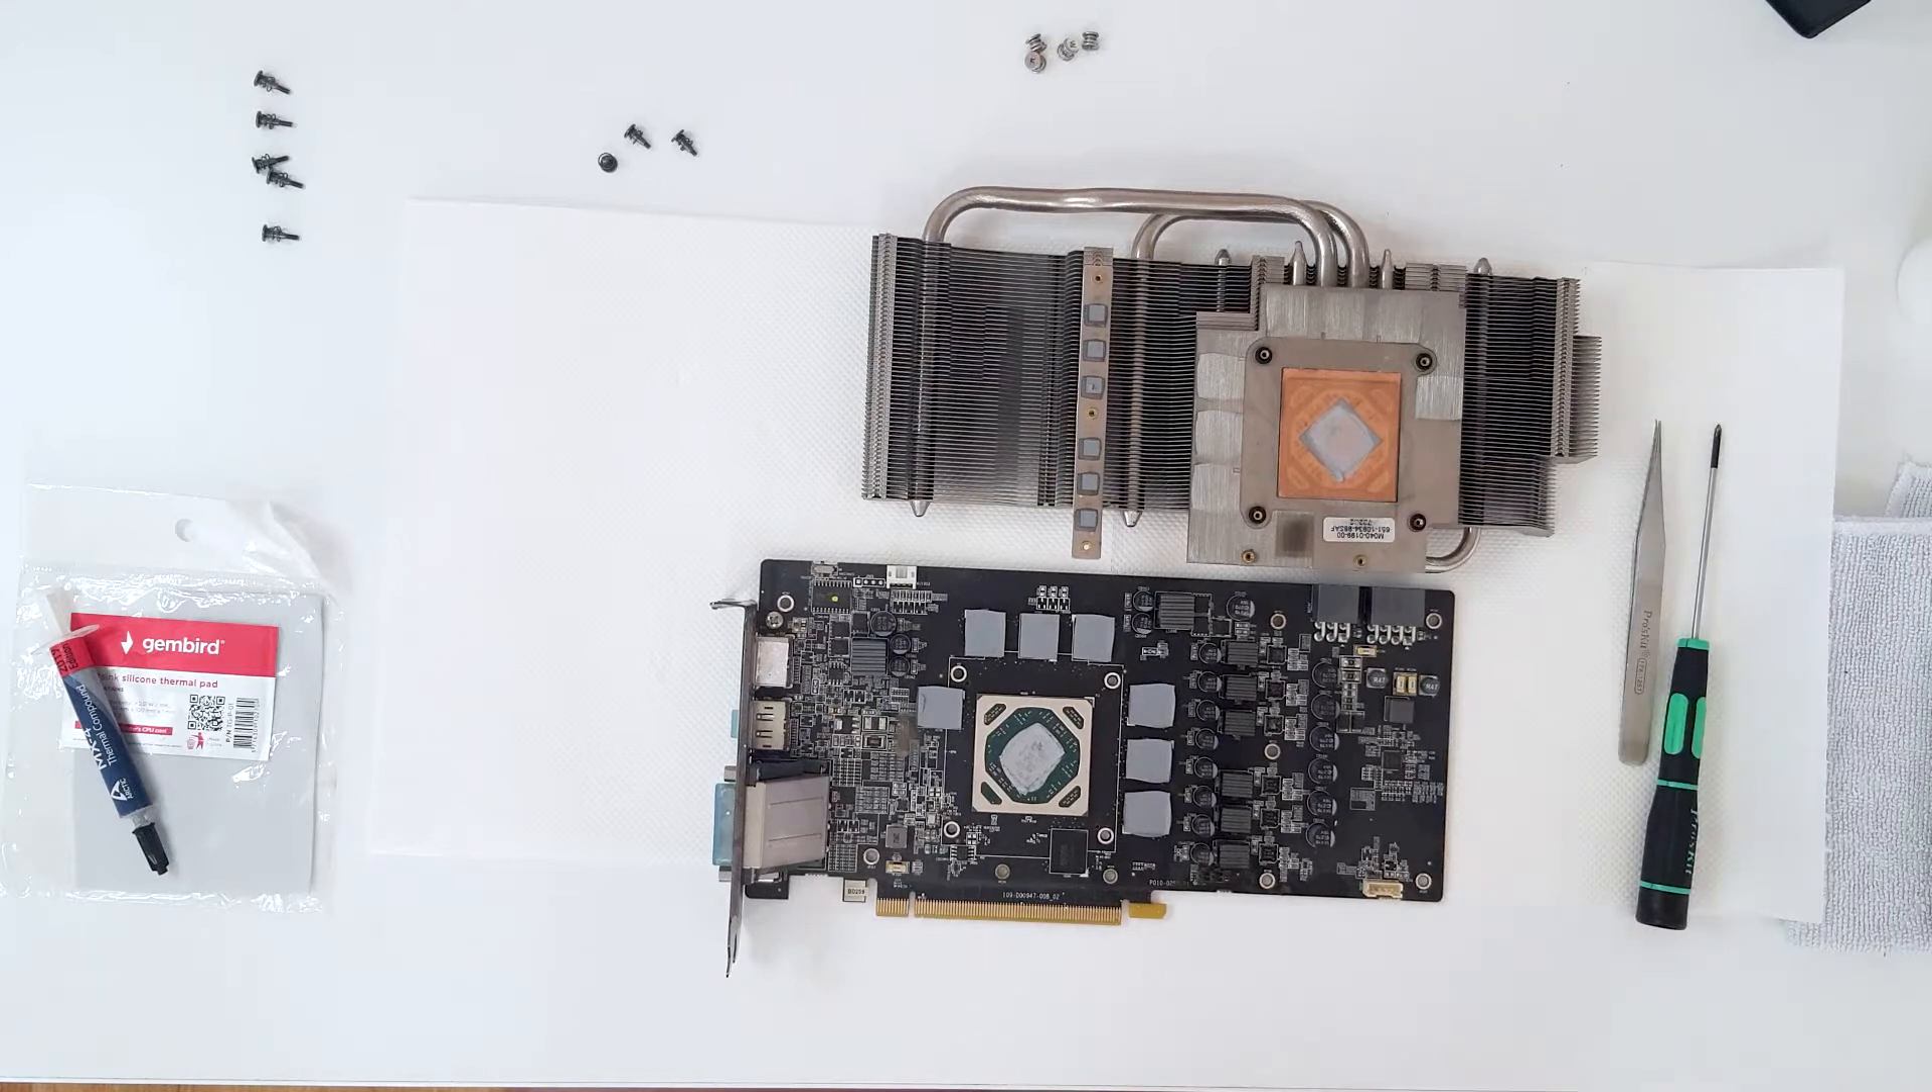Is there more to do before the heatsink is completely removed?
No.